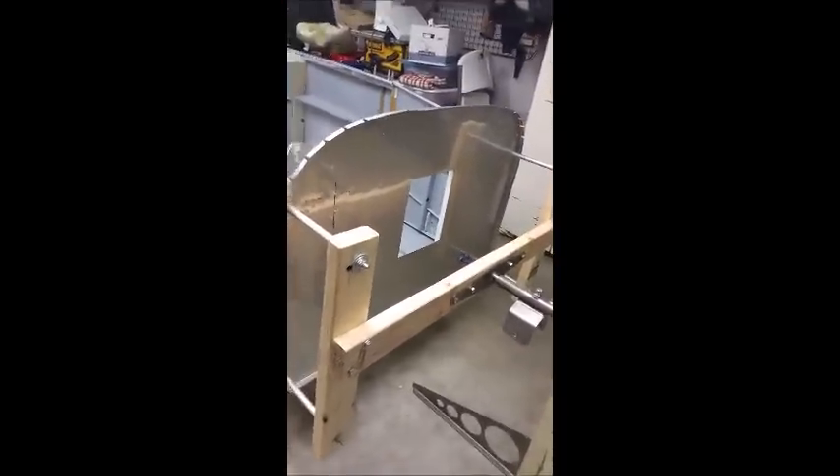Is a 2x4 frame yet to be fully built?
No.